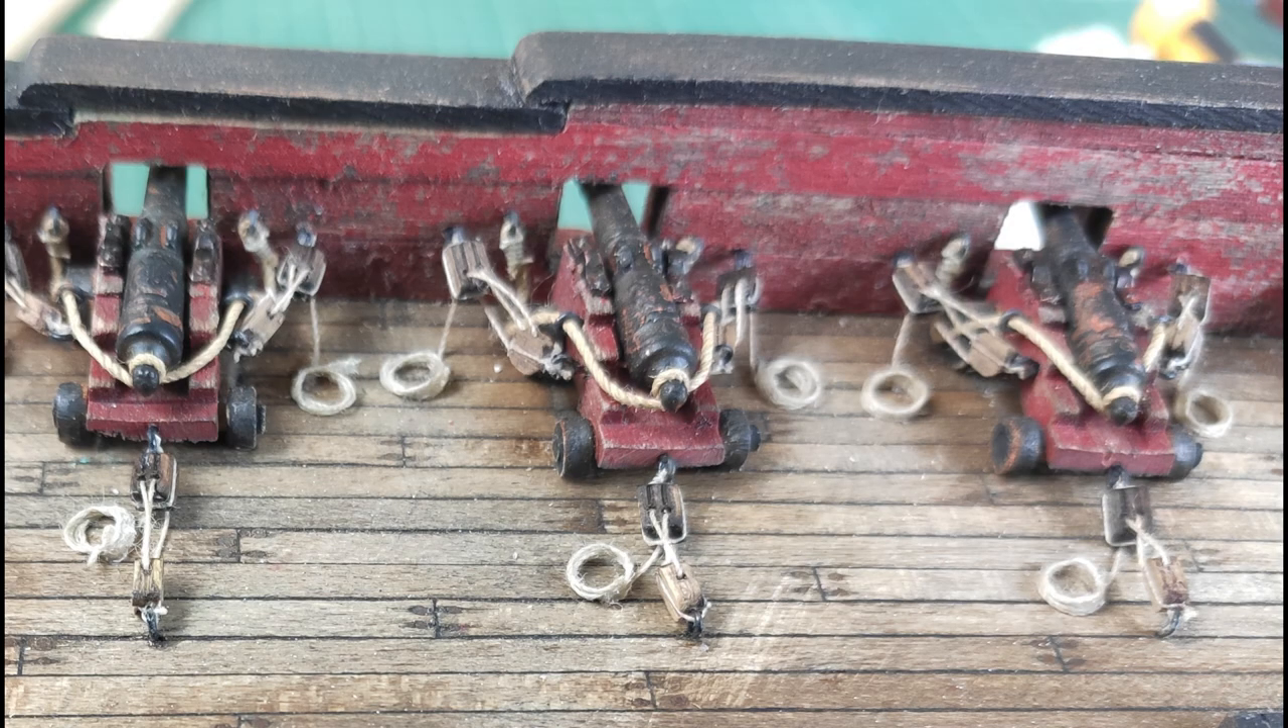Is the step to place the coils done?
Yes.